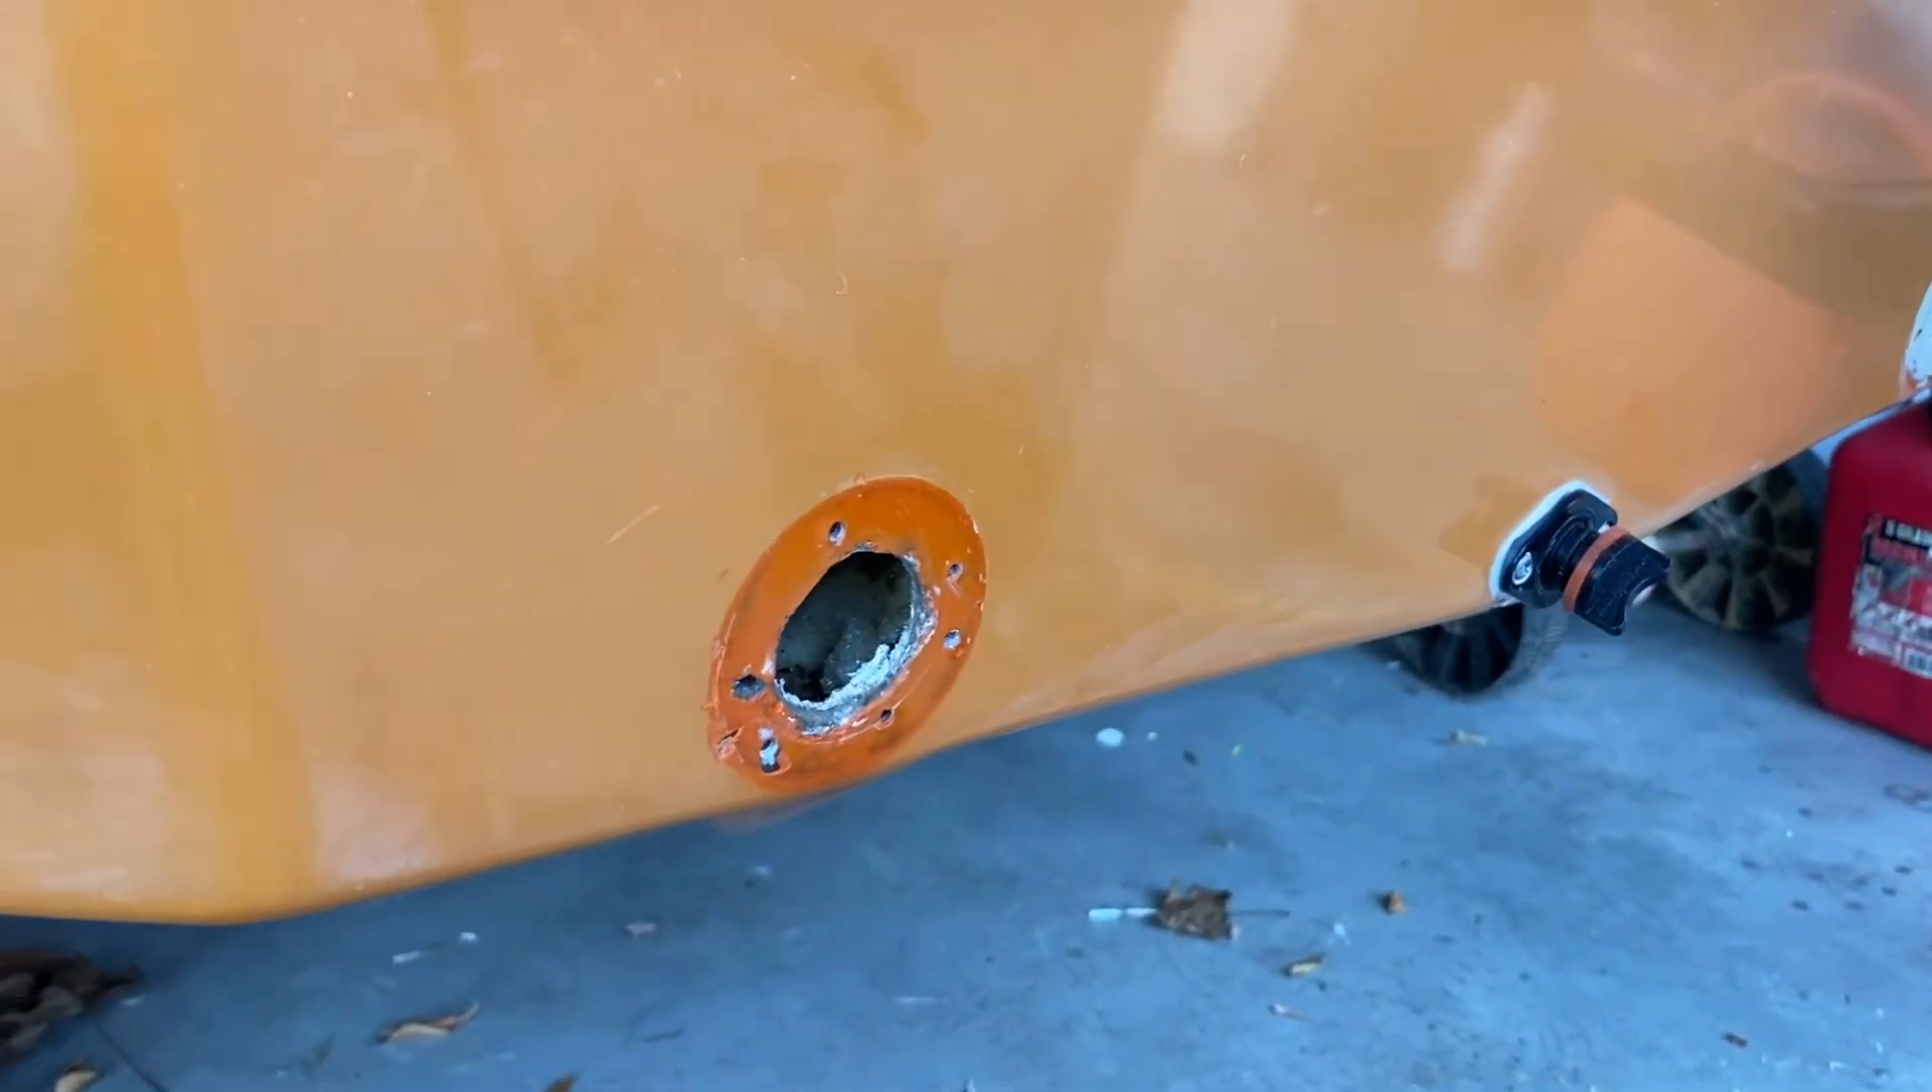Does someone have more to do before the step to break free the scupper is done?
No.